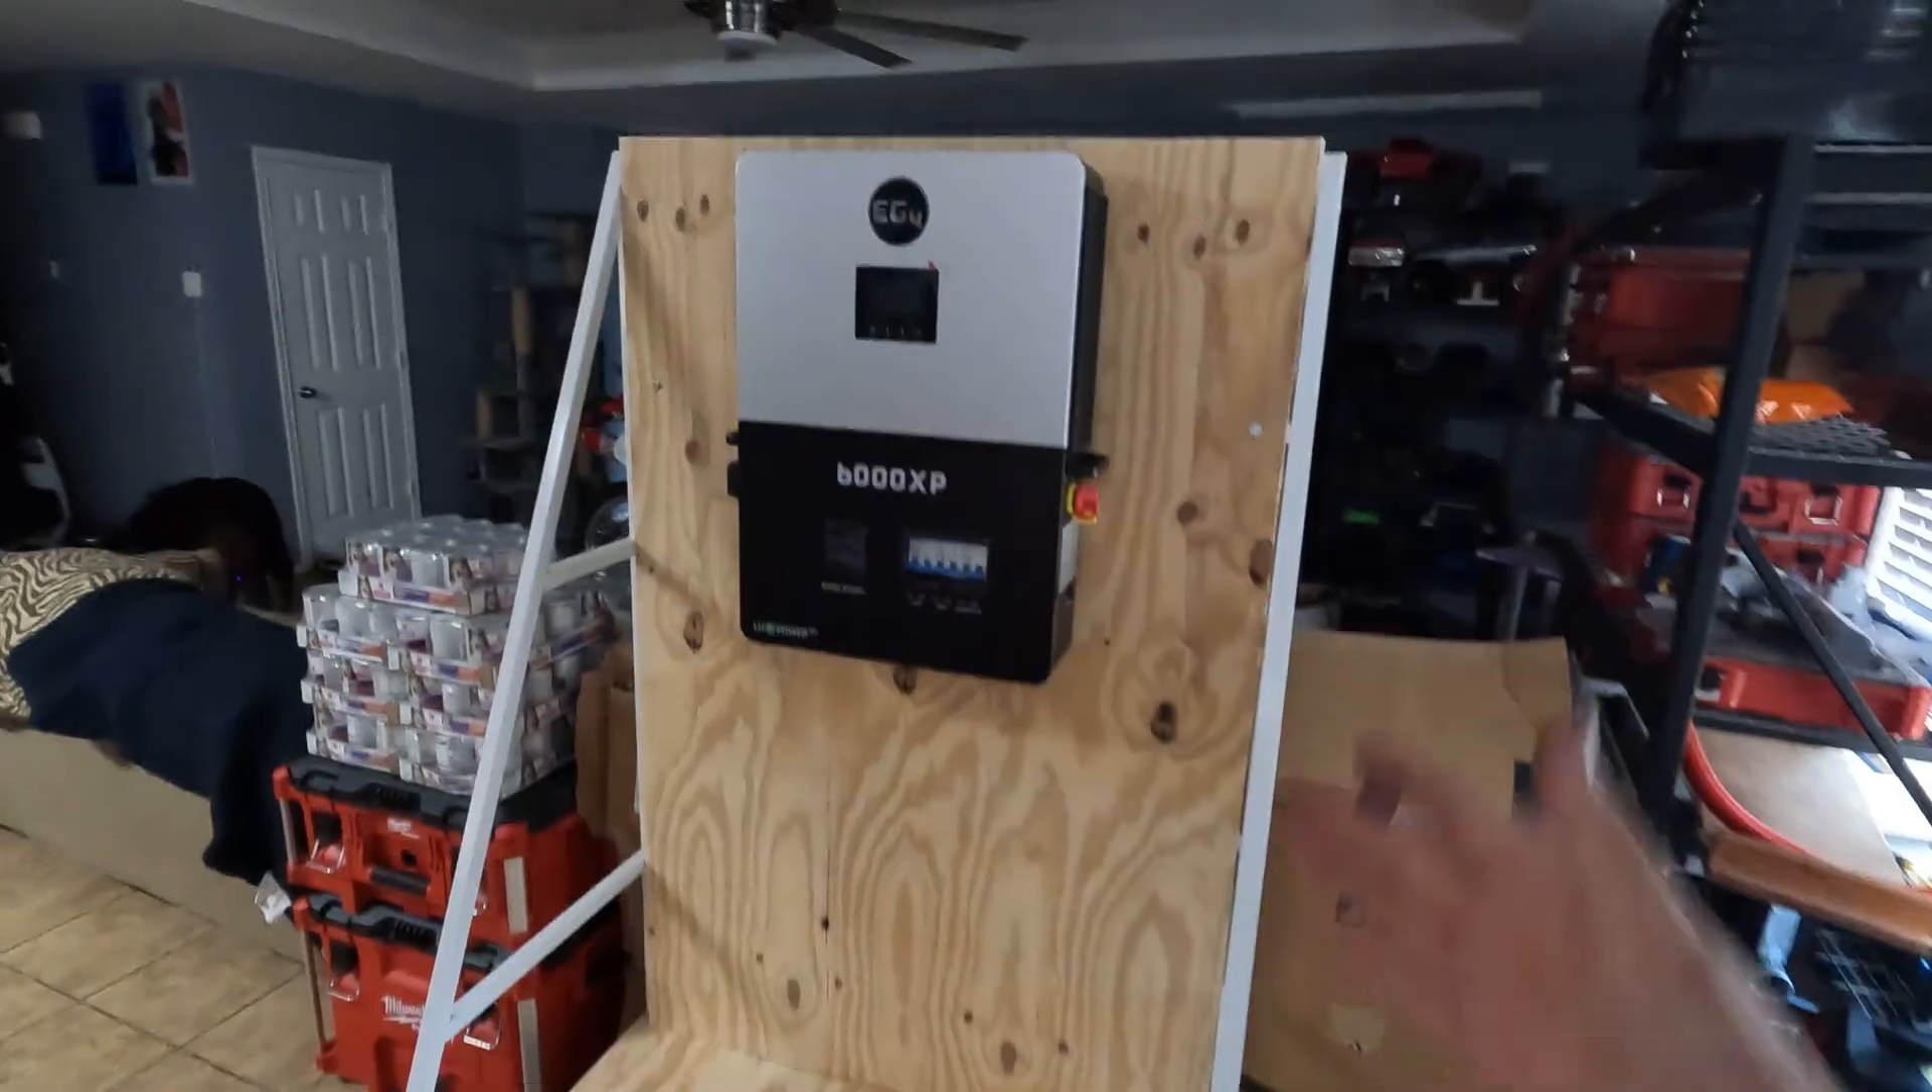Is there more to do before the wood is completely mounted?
No.